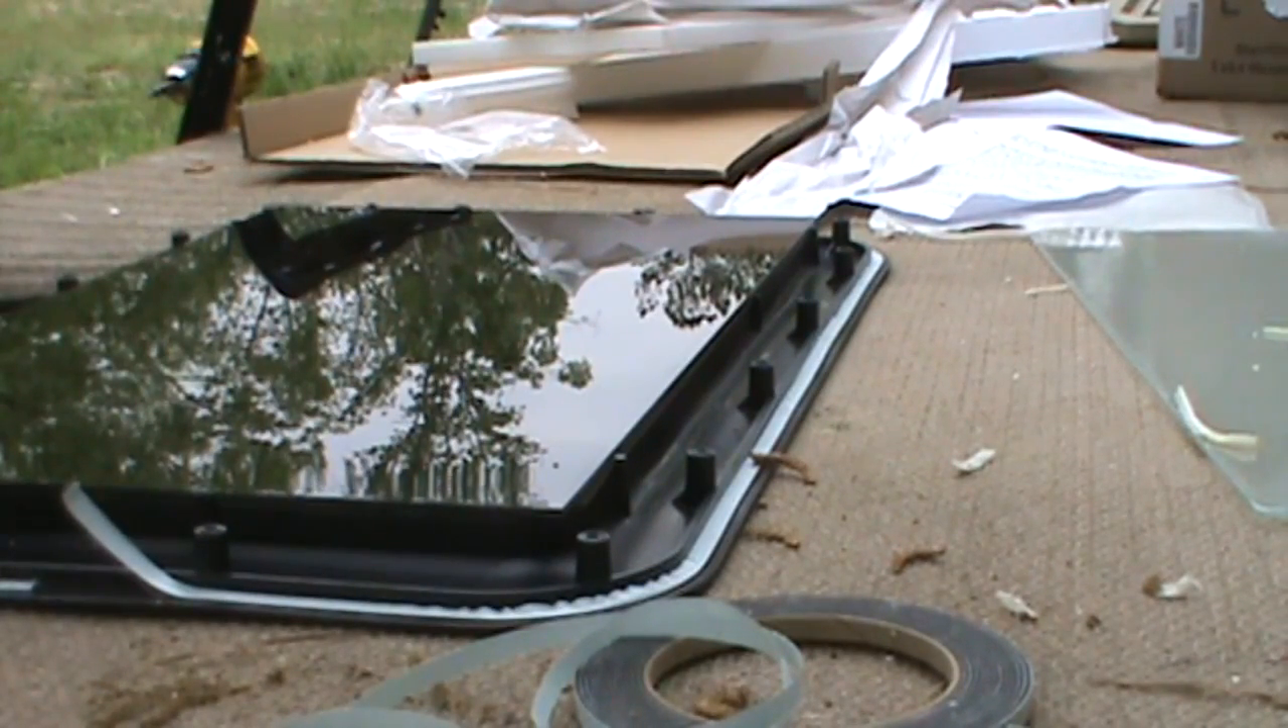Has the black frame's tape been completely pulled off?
No.